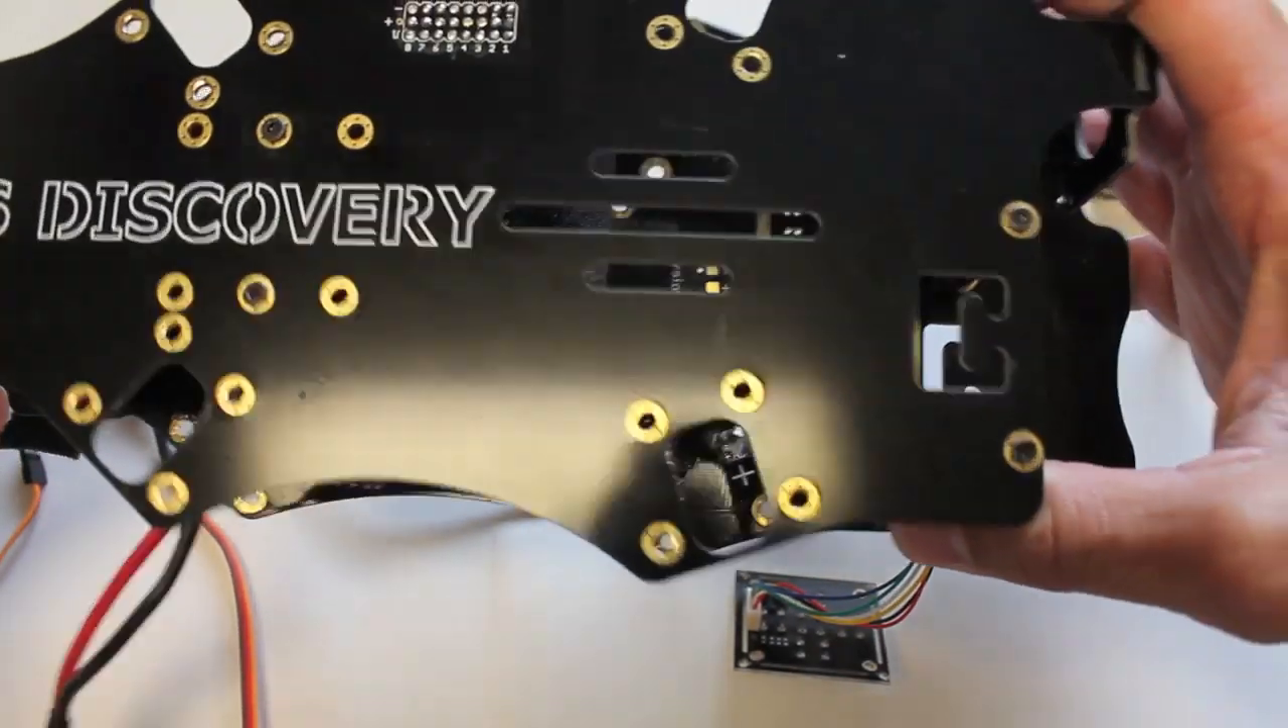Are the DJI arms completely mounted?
No.